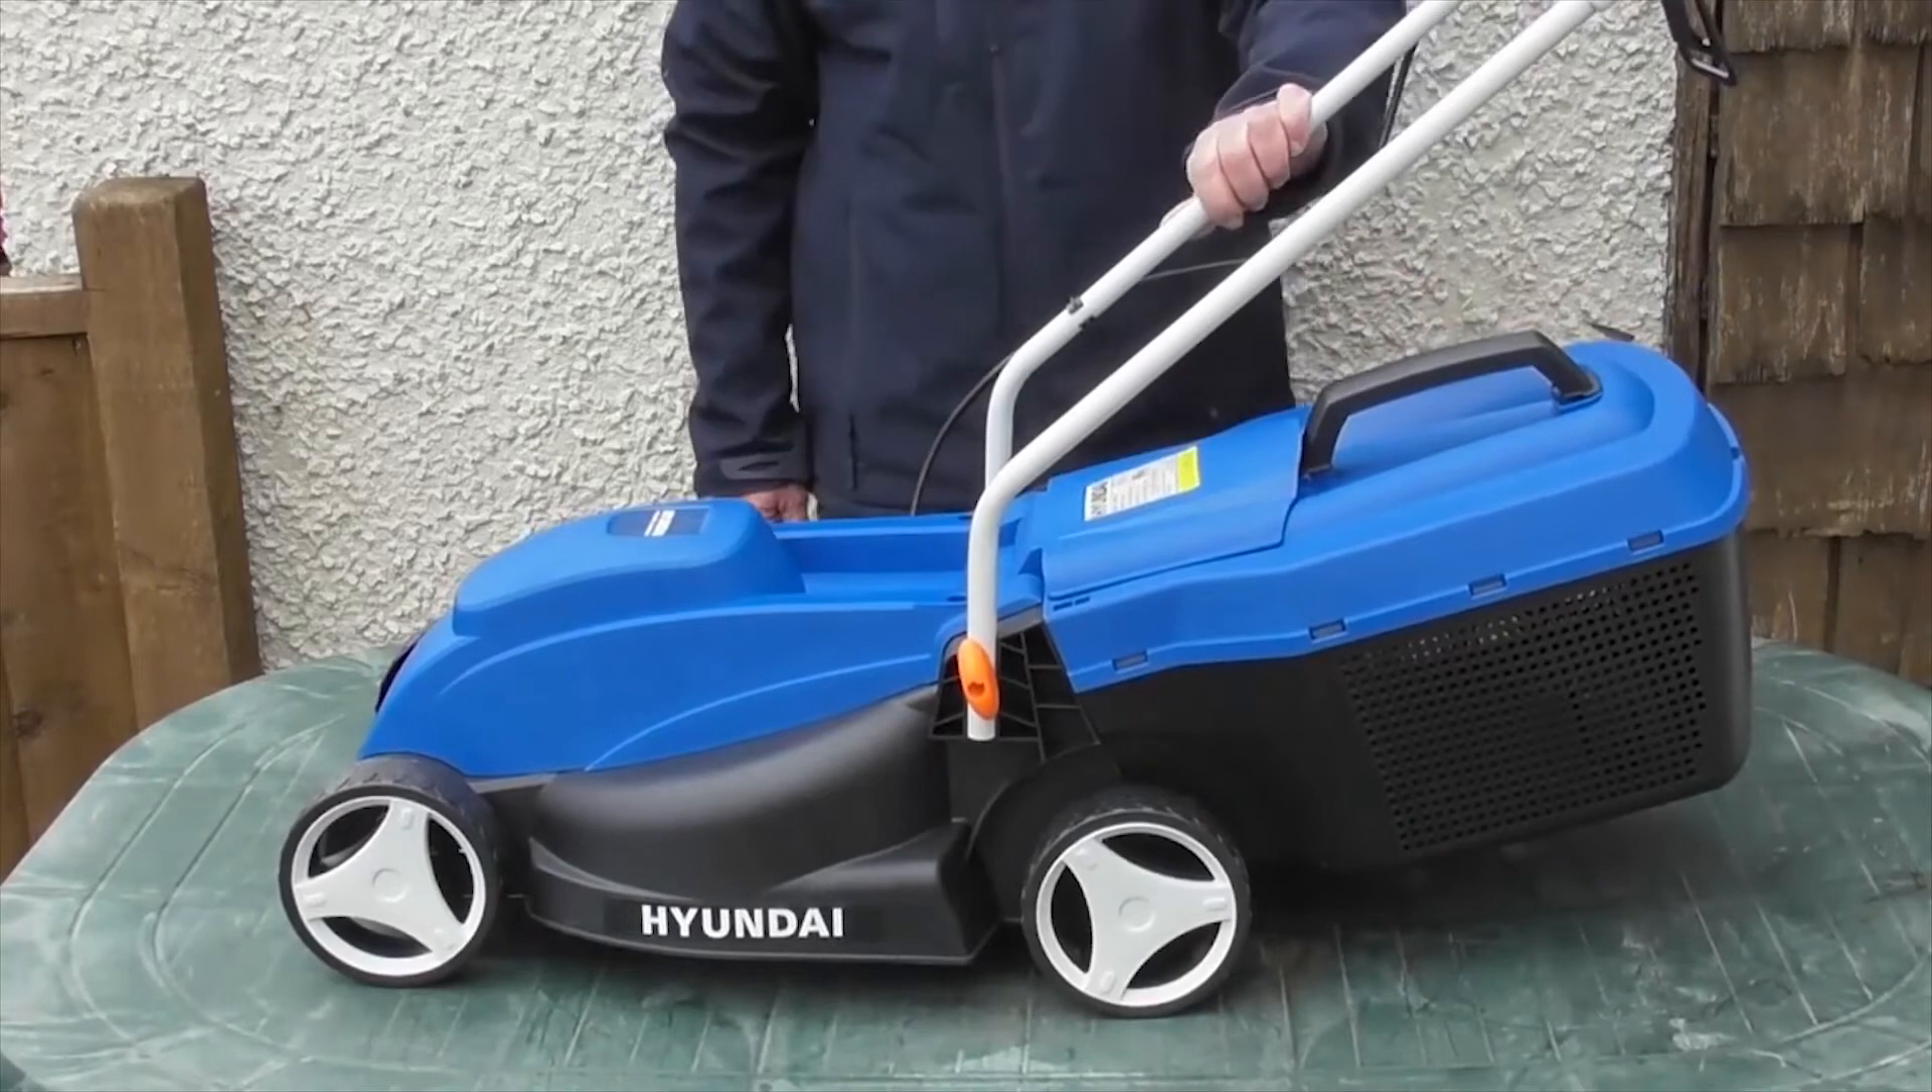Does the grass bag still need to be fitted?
No.